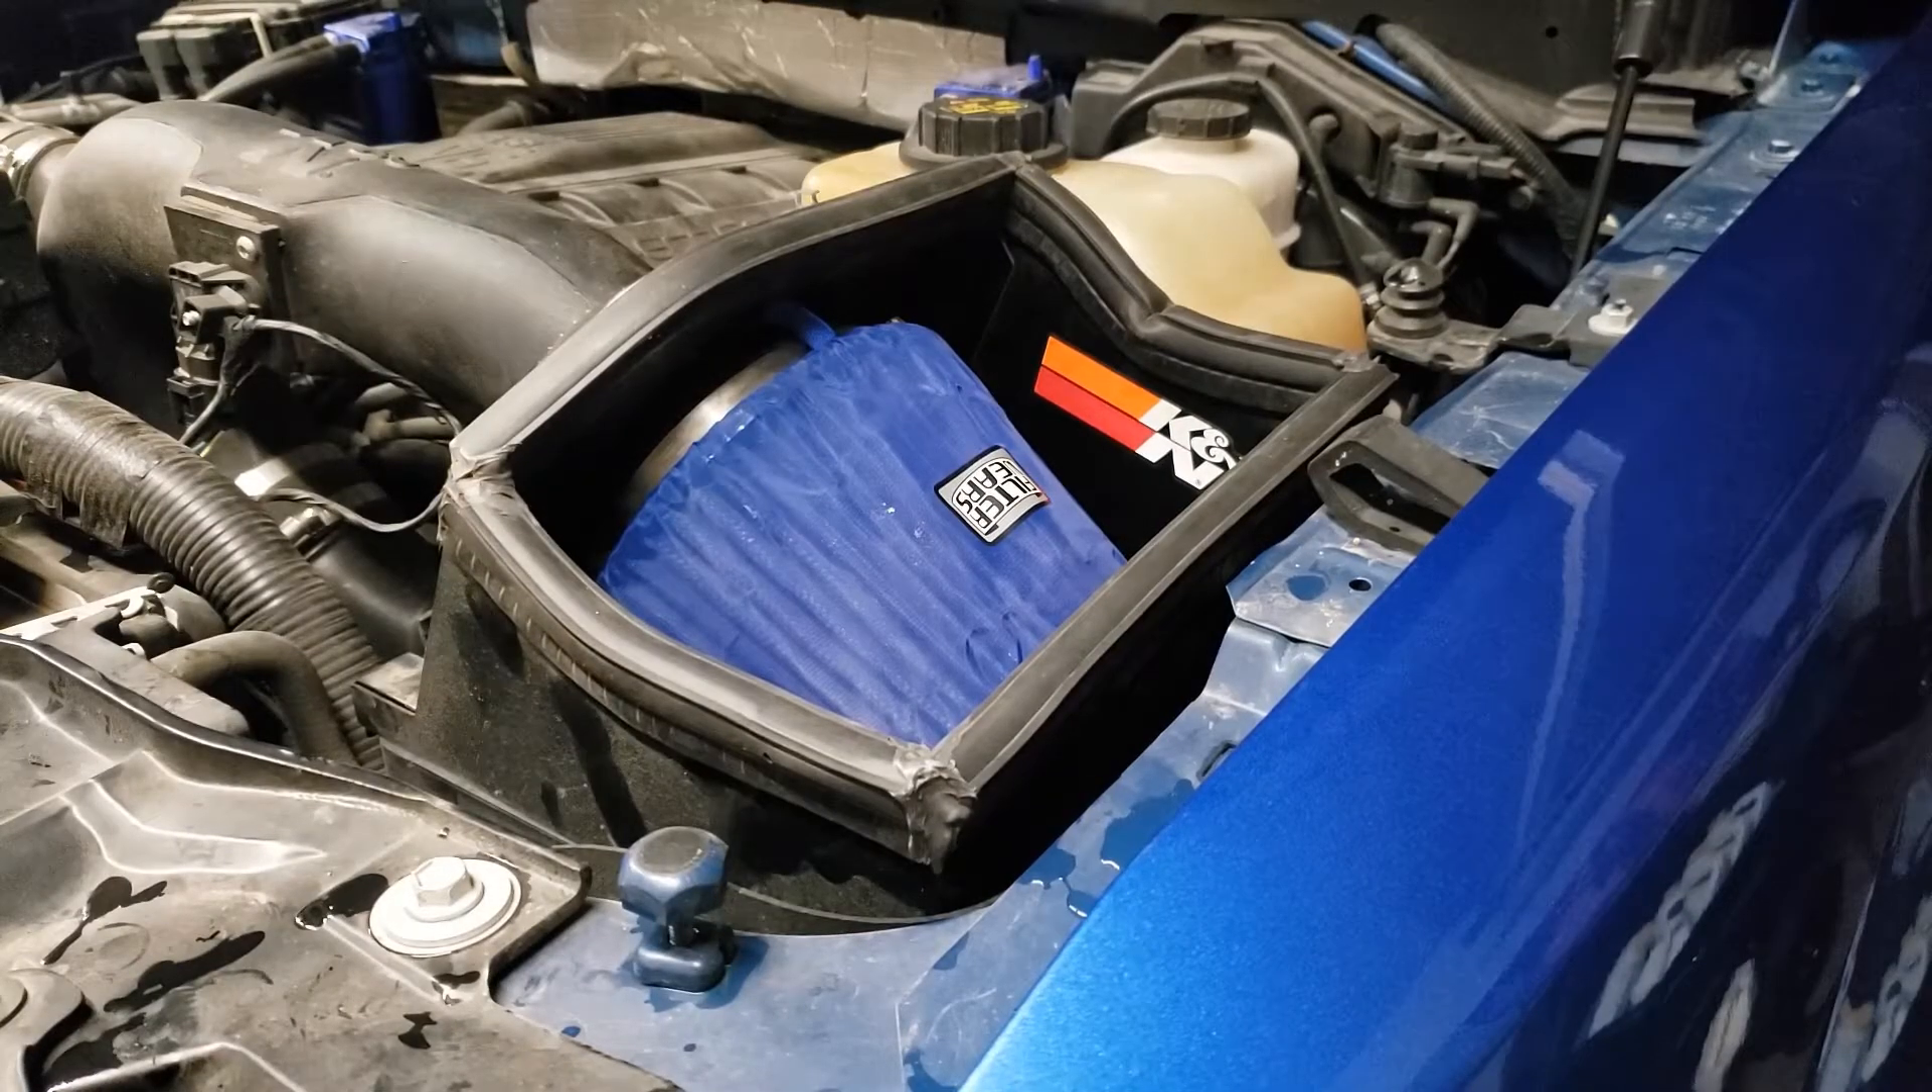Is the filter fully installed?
Yes.